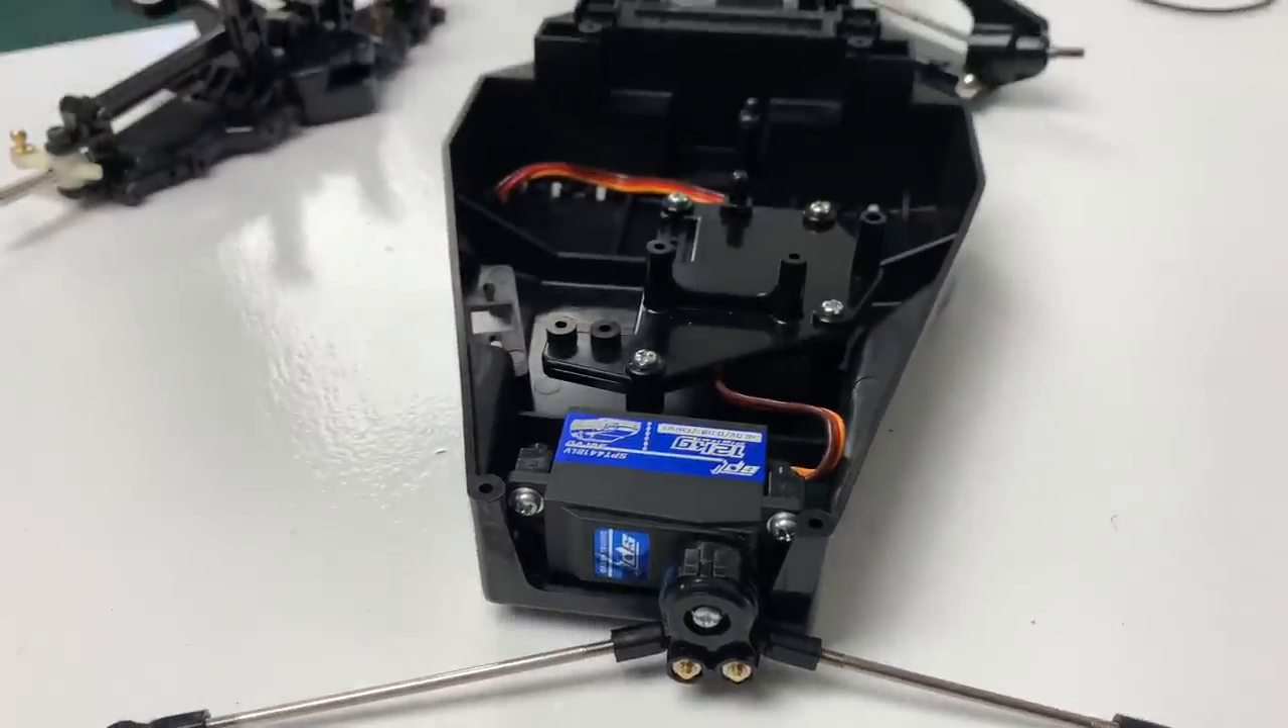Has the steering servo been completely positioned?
Yes.